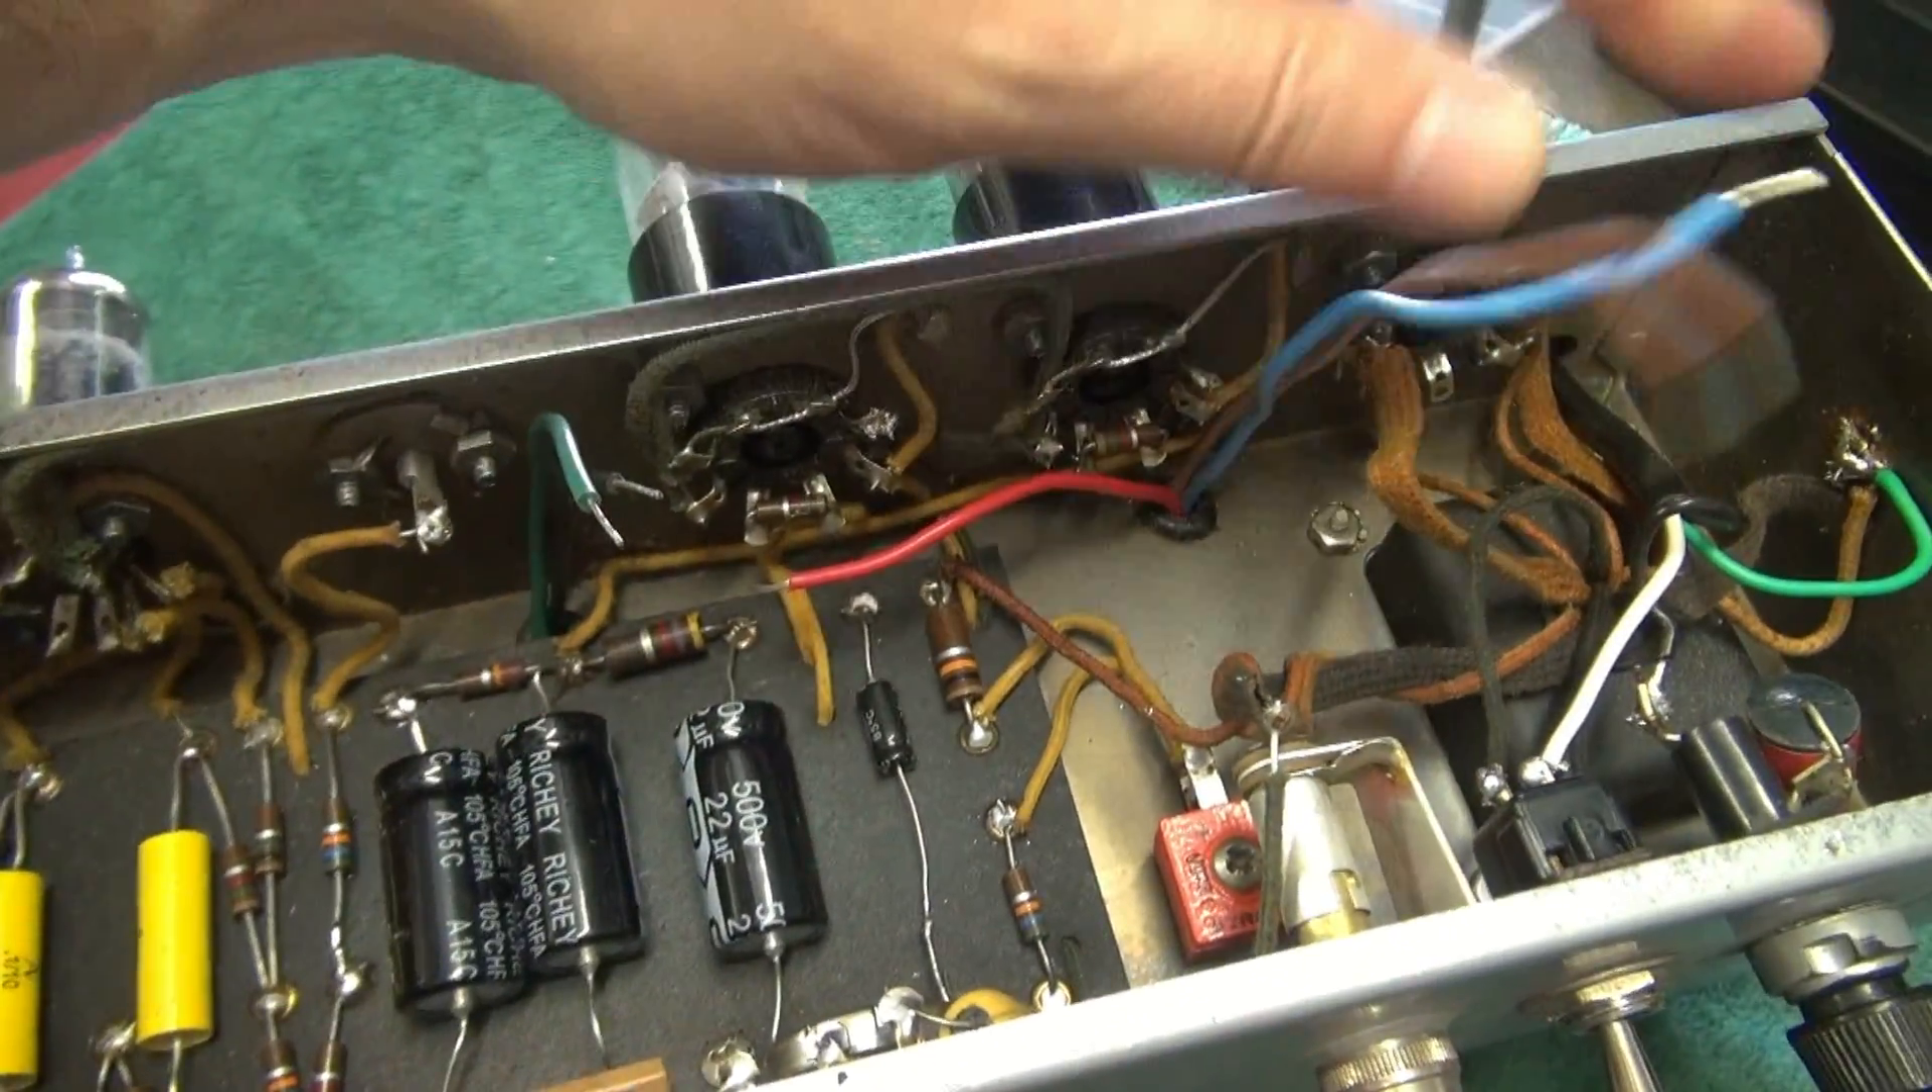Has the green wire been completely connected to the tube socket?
No.